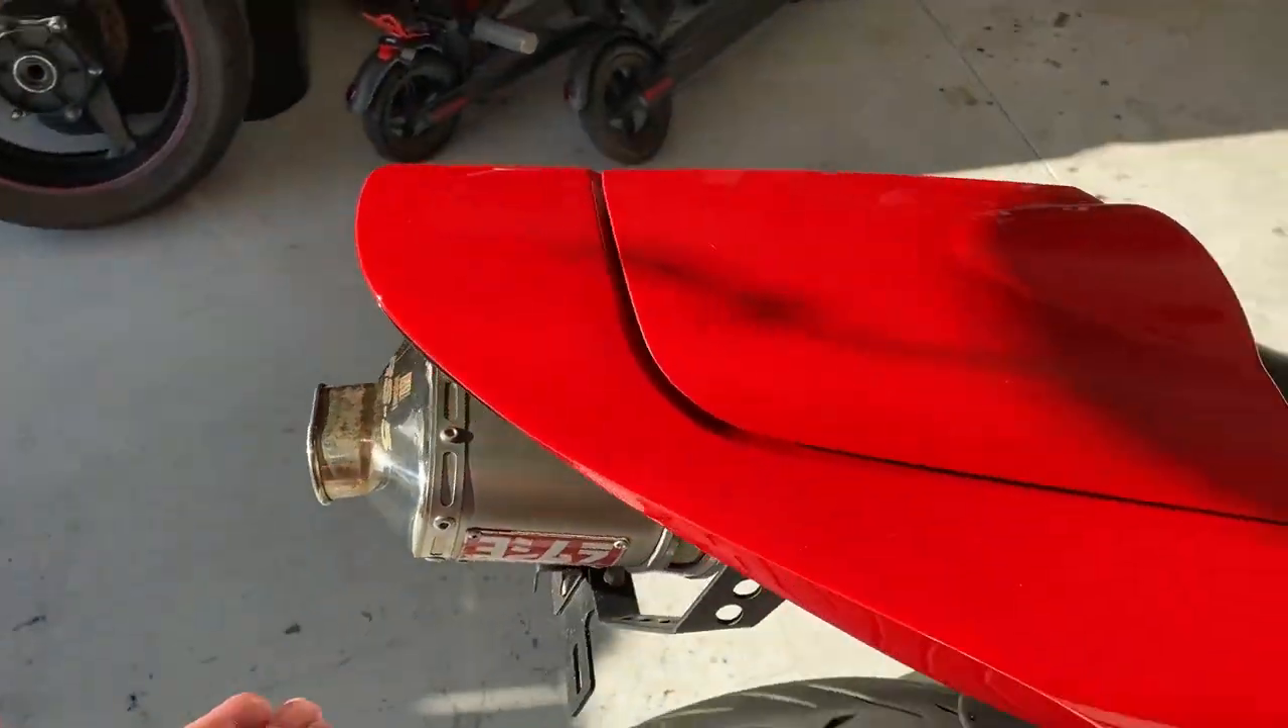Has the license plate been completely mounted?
No.